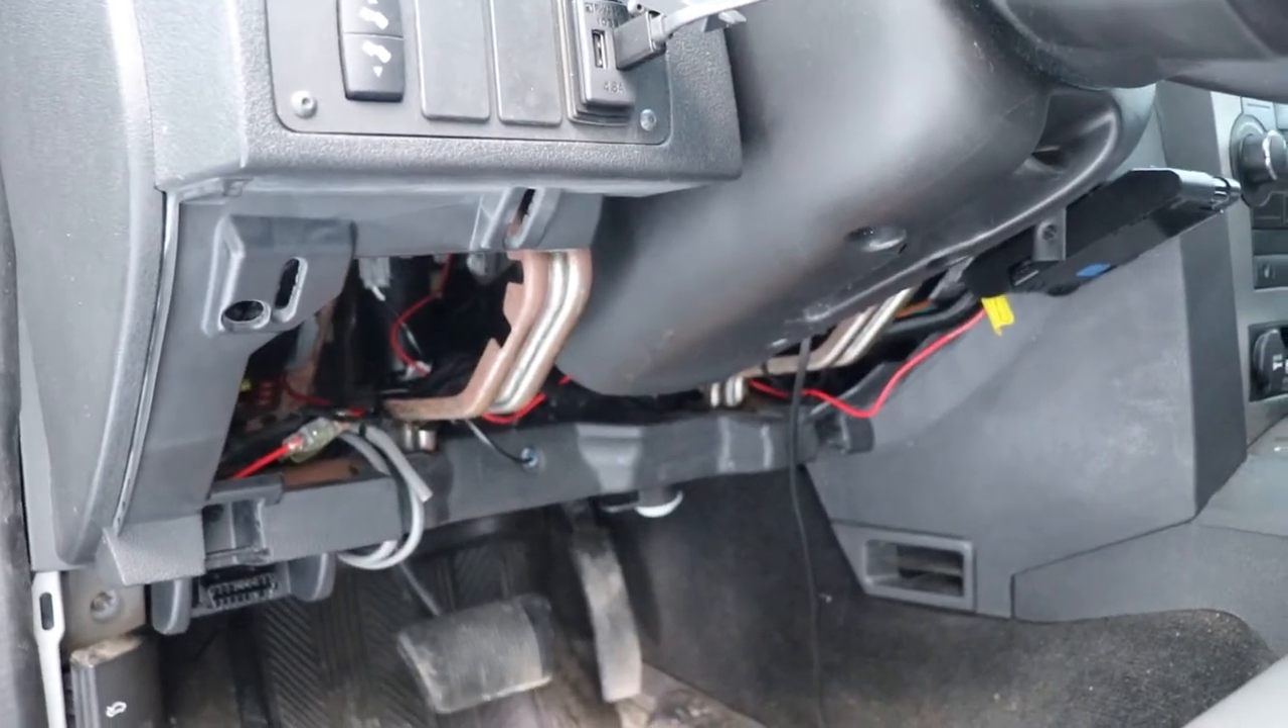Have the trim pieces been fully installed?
No.